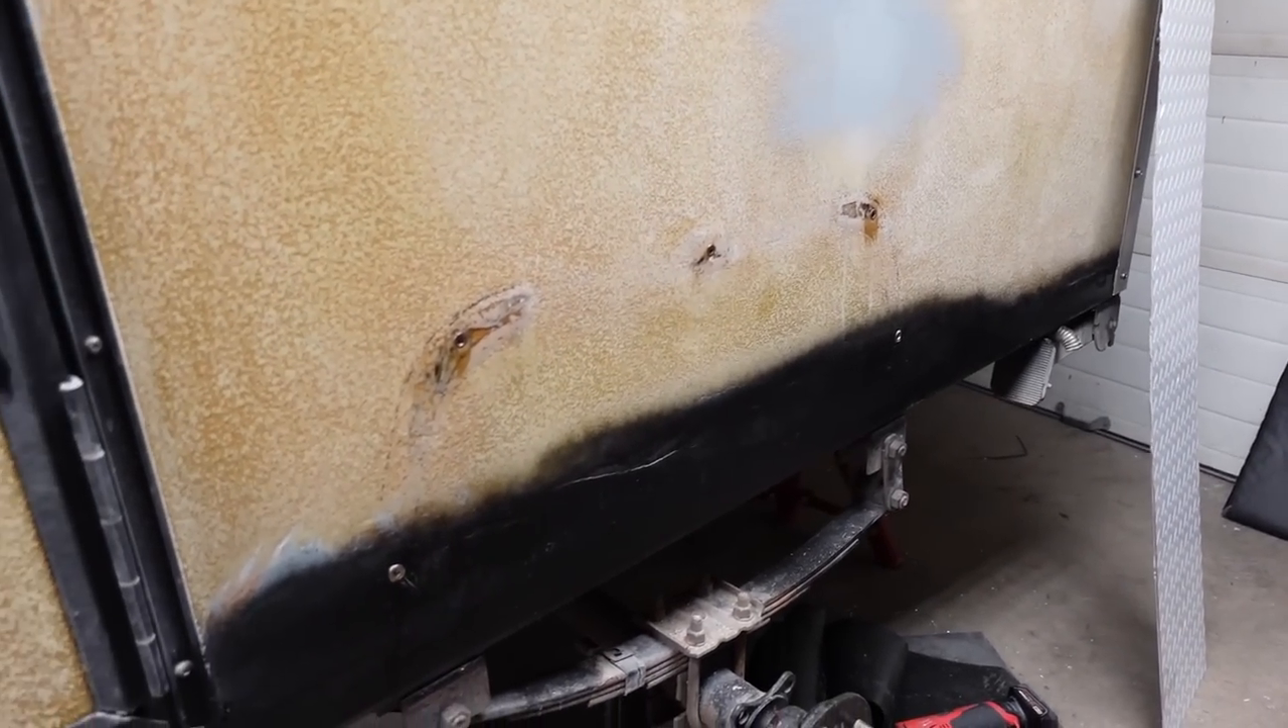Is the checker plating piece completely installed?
No.